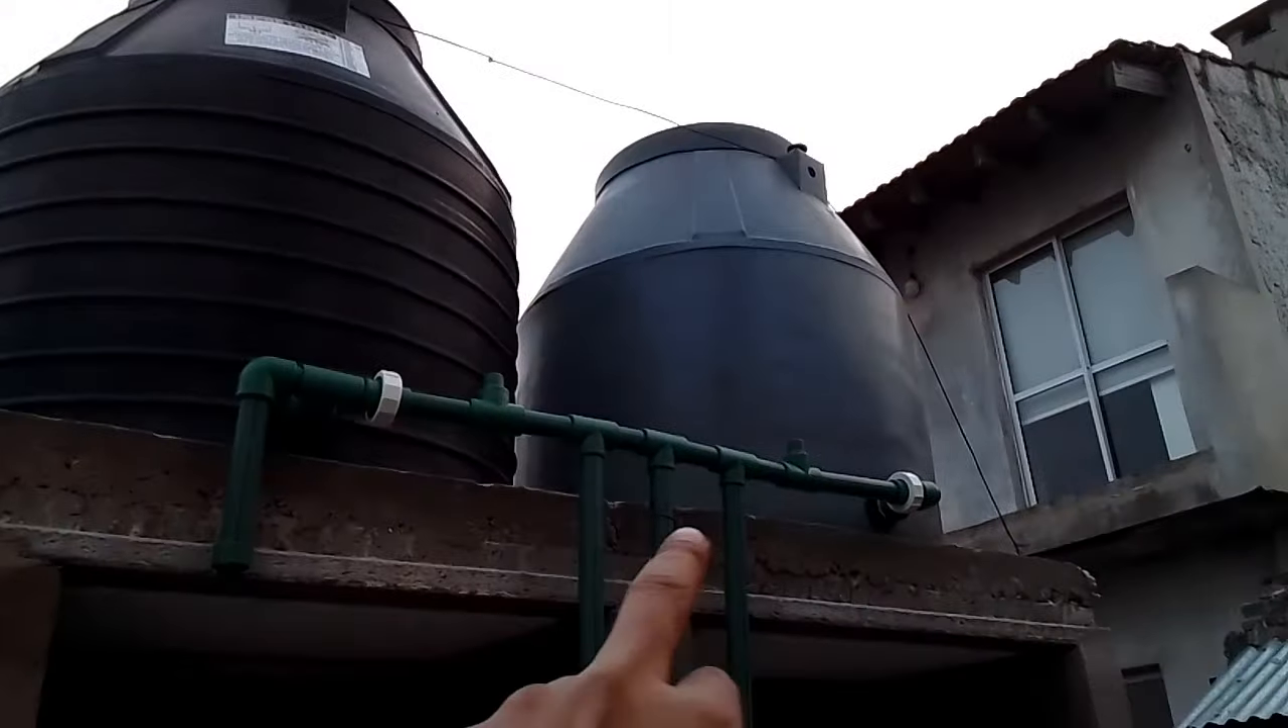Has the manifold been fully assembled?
Yes.